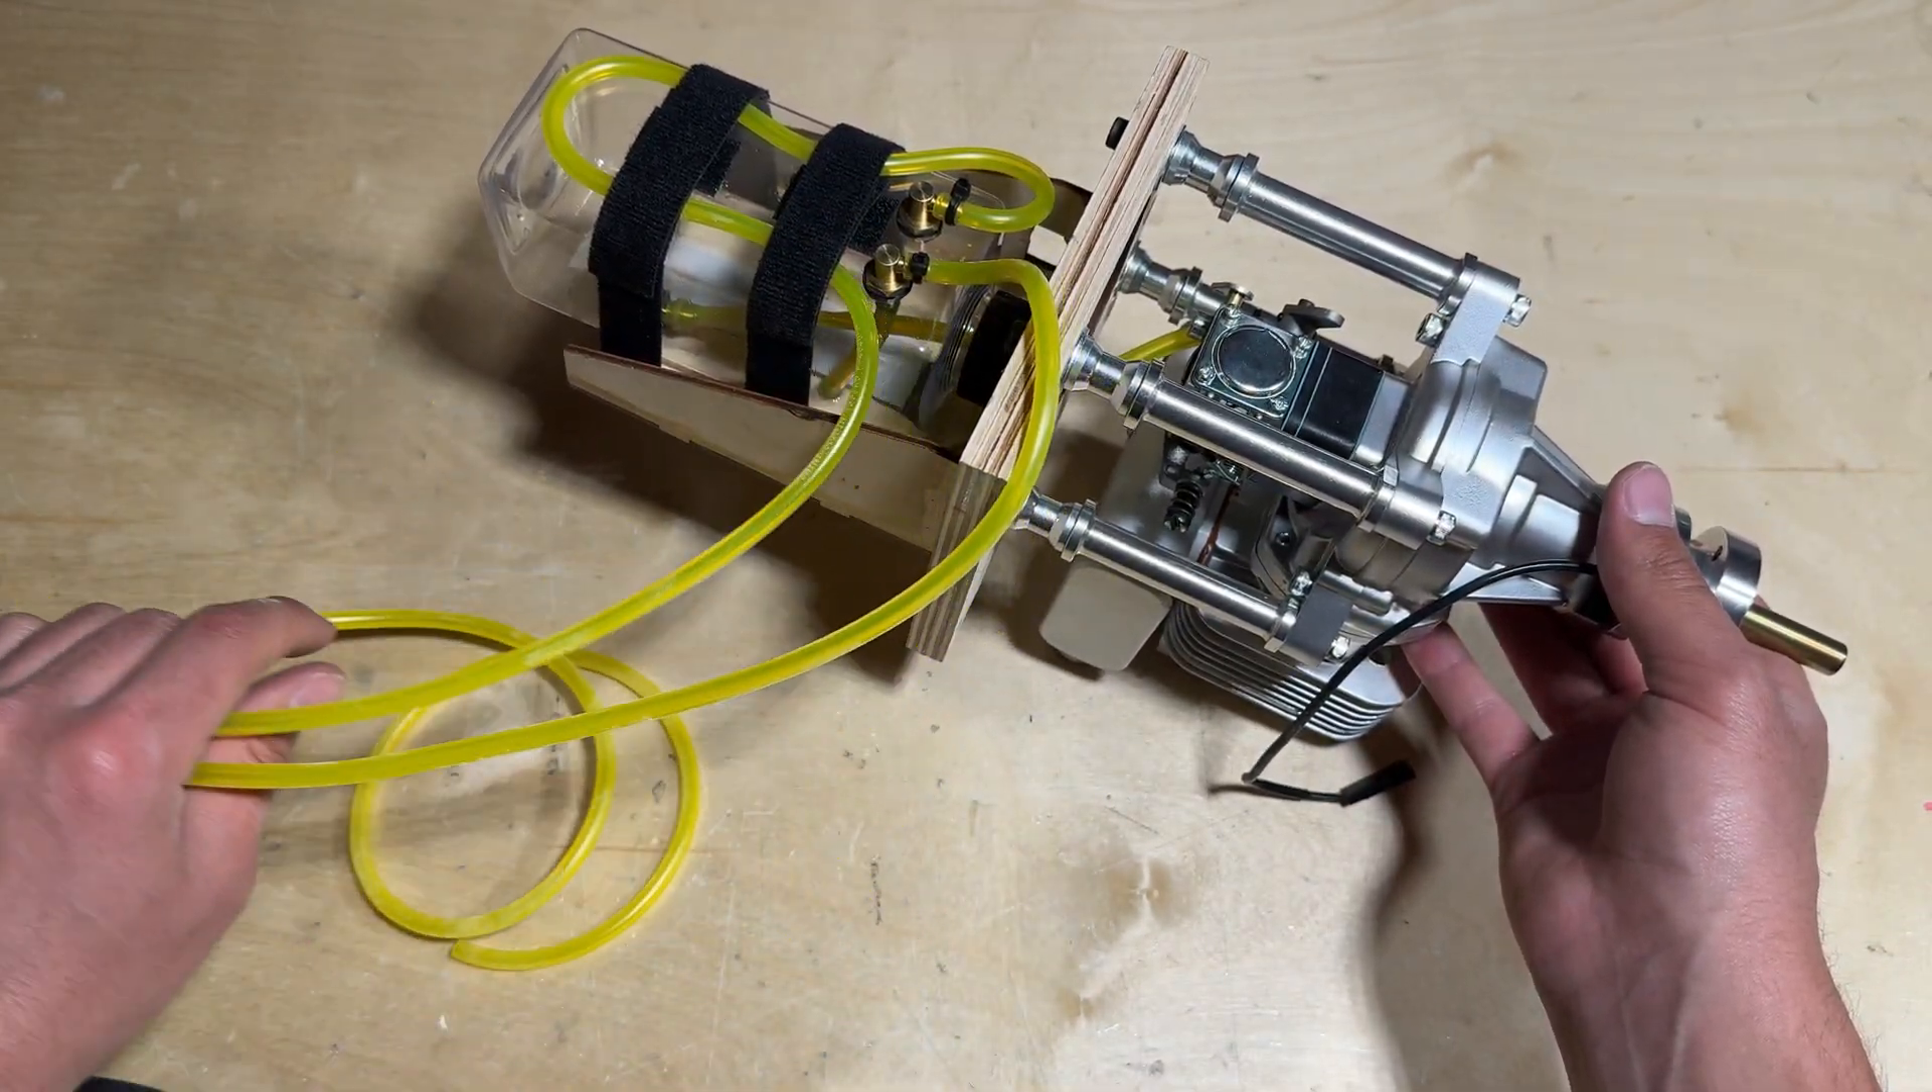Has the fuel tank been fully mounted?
Yes.